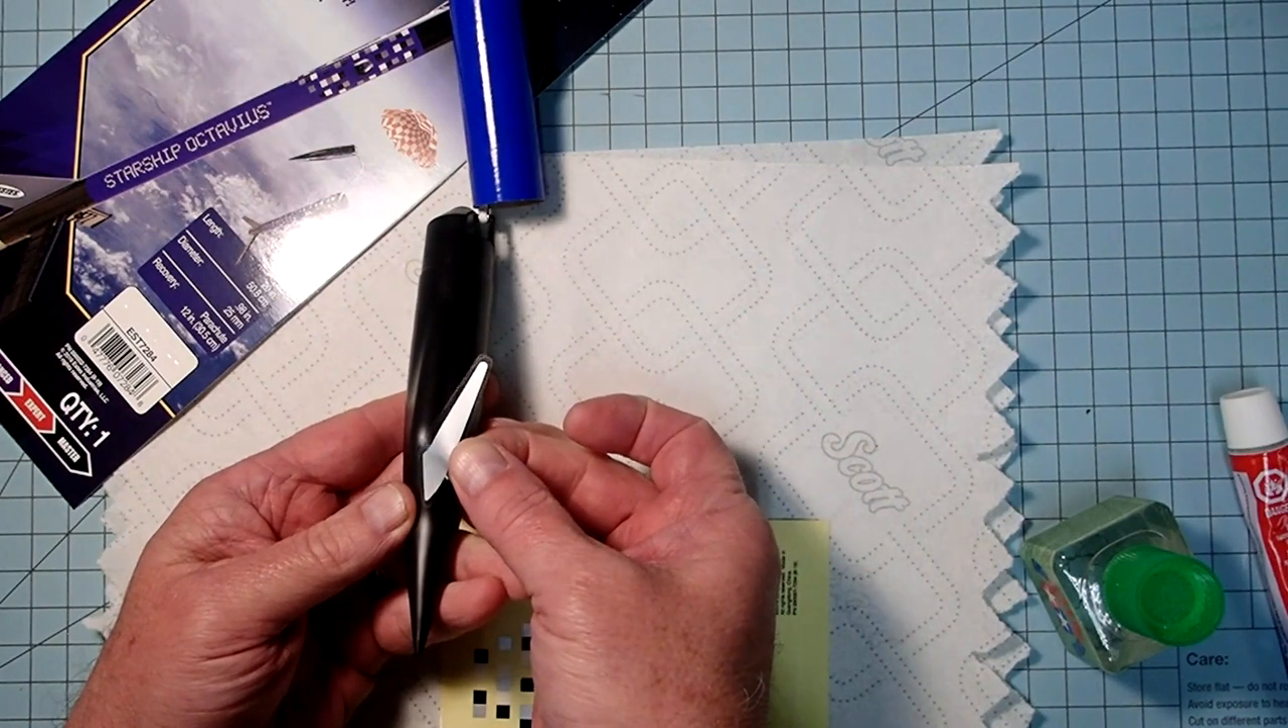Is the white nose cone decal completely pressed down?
No.